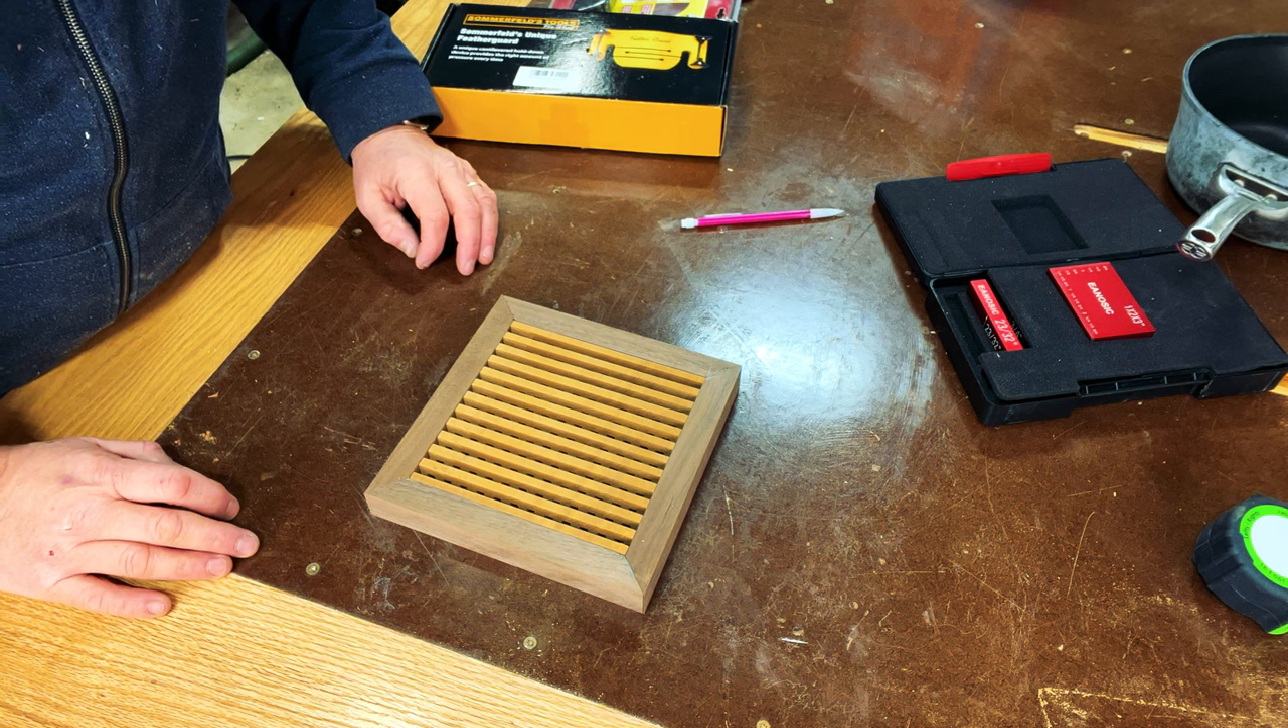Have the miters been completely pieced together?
Yes.